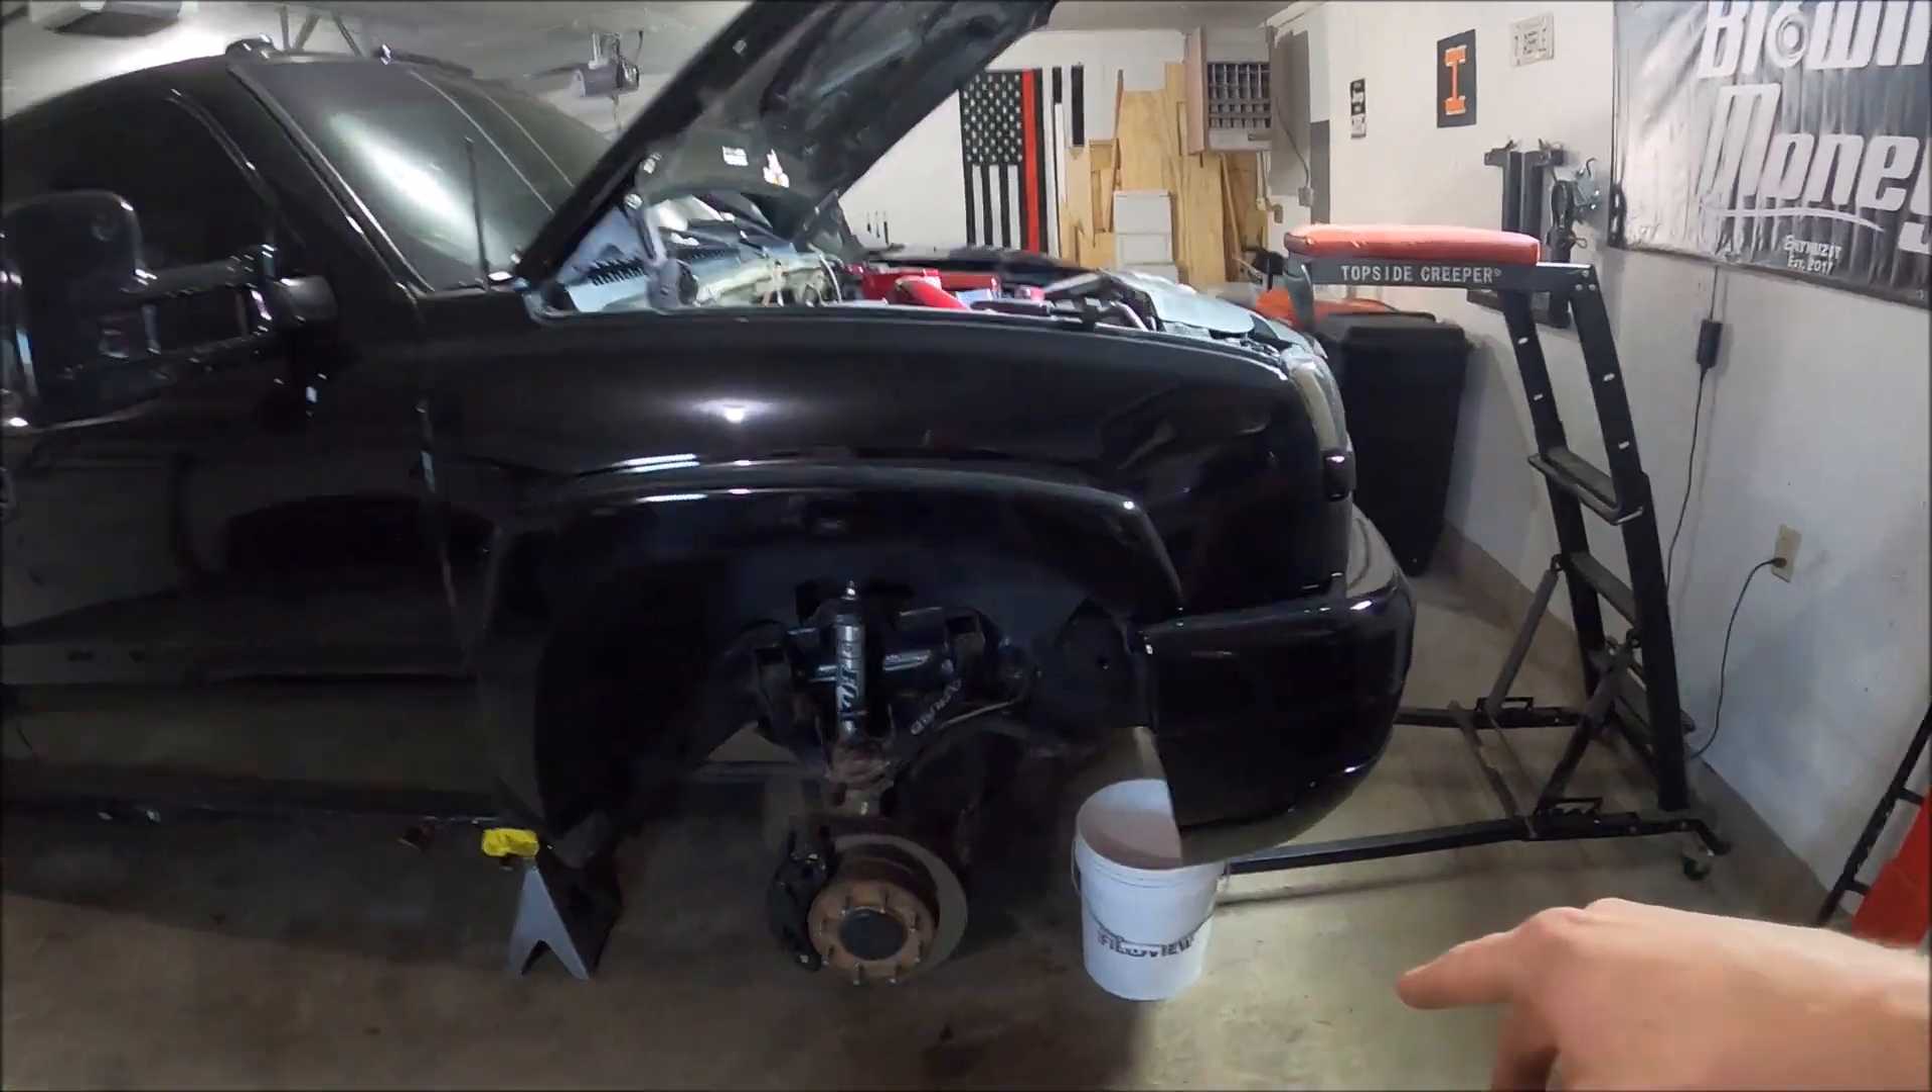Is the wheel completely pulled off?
Yes.